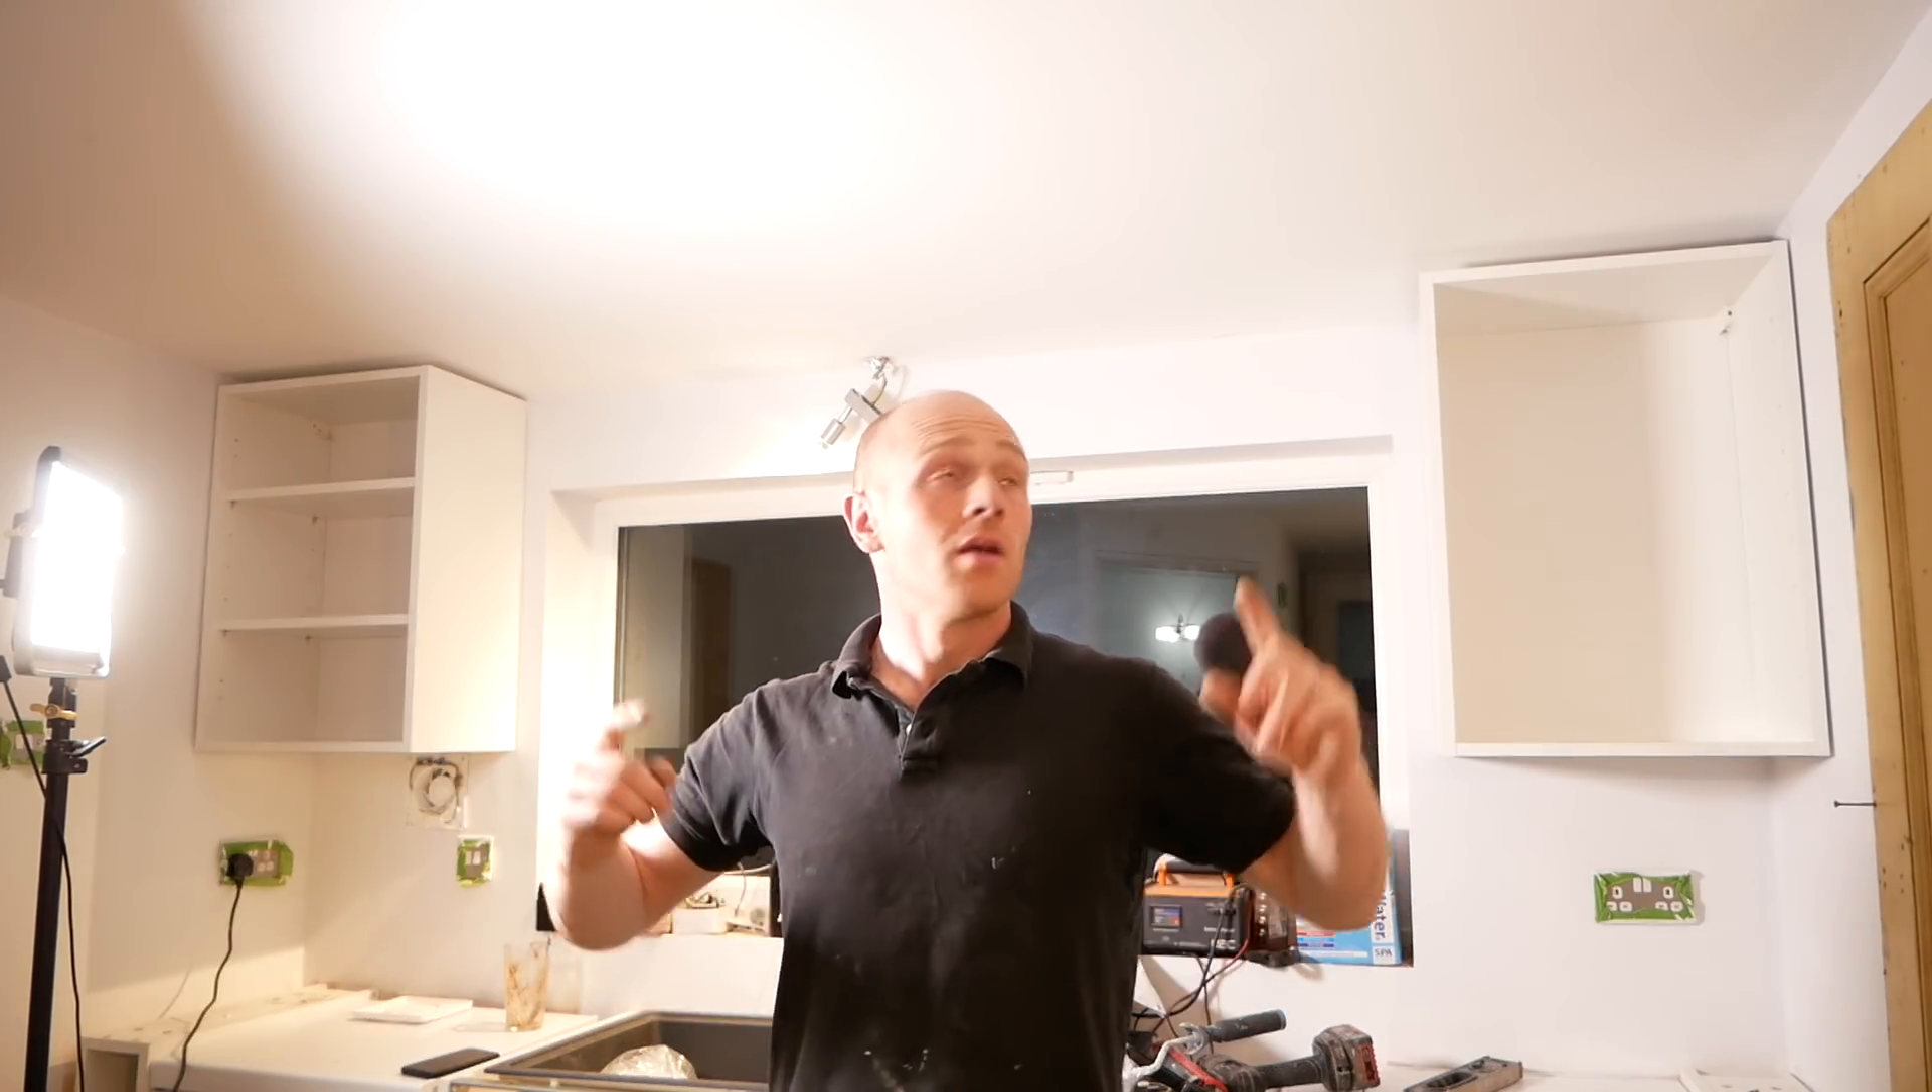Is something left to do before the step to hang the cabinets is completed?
No.